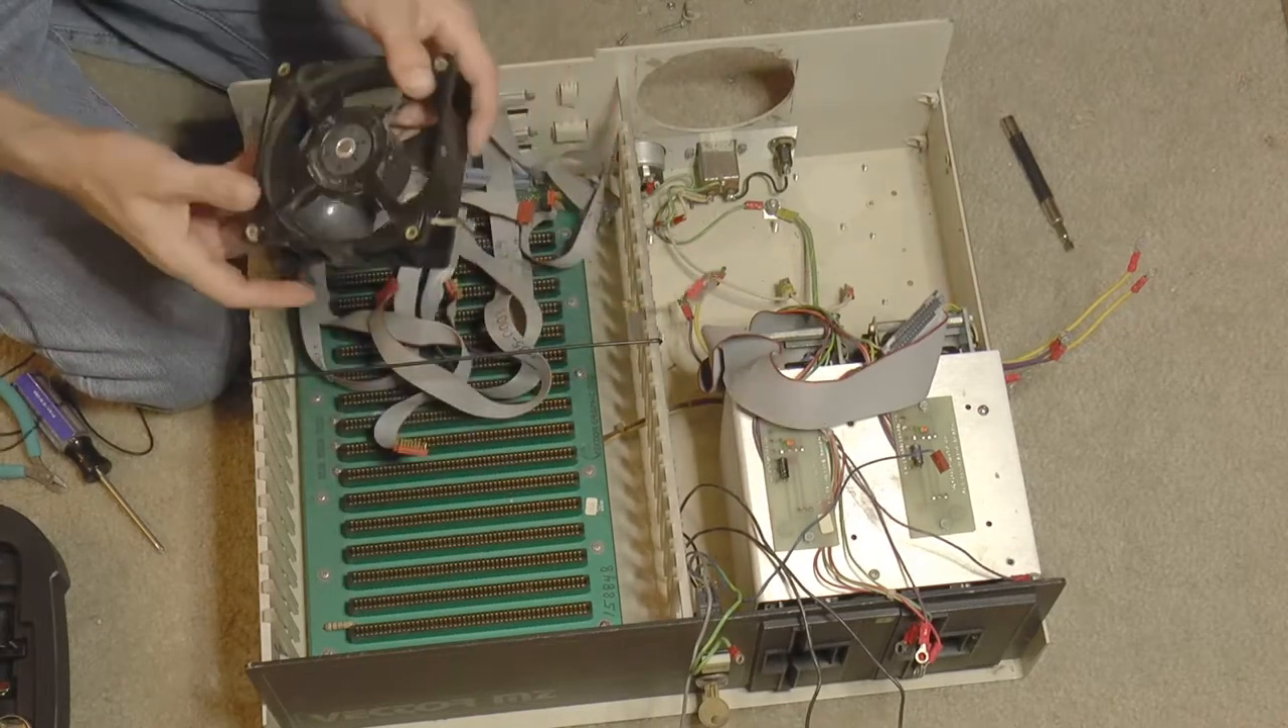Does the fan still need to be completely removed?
No.